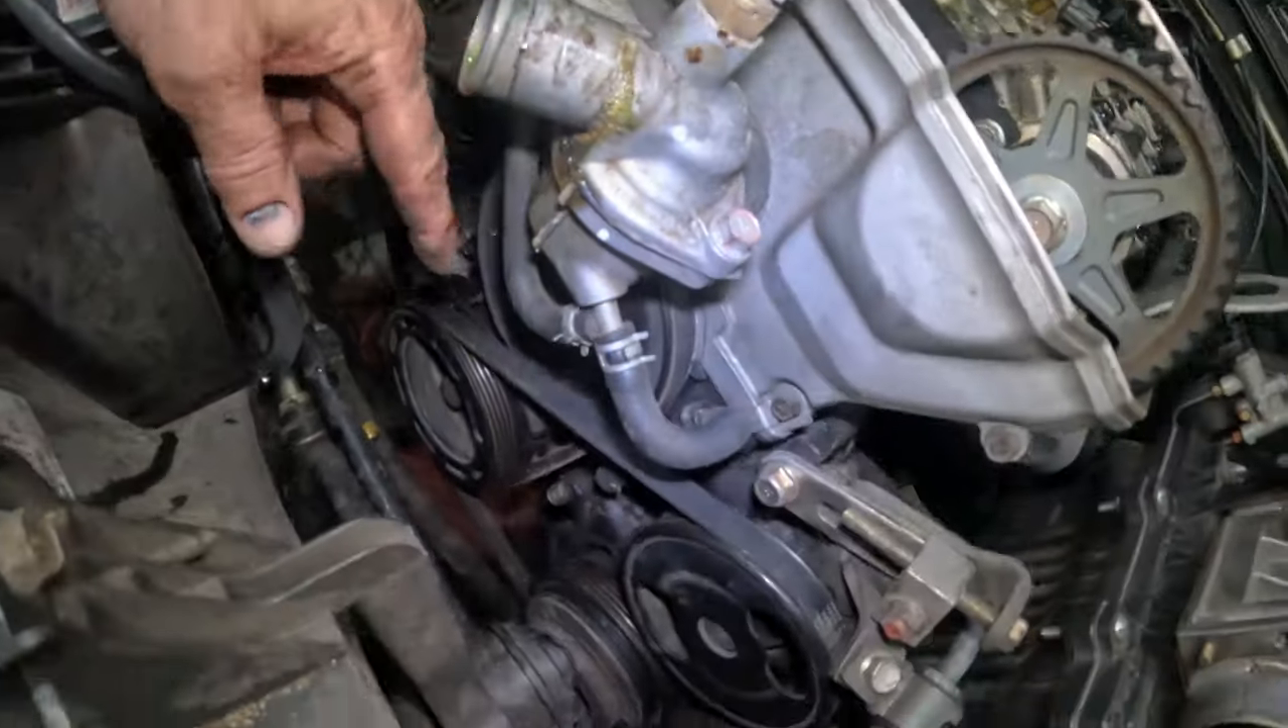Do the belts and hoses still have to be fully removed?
Yes.